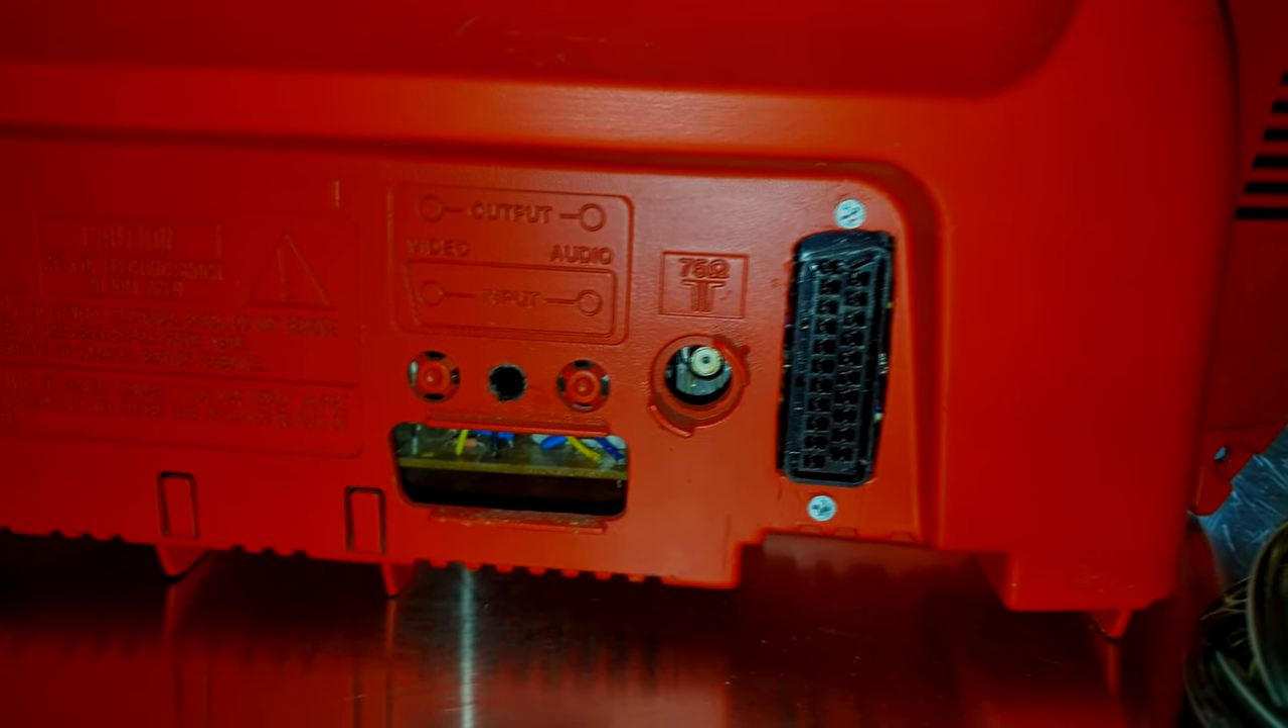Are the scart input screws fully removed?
No.